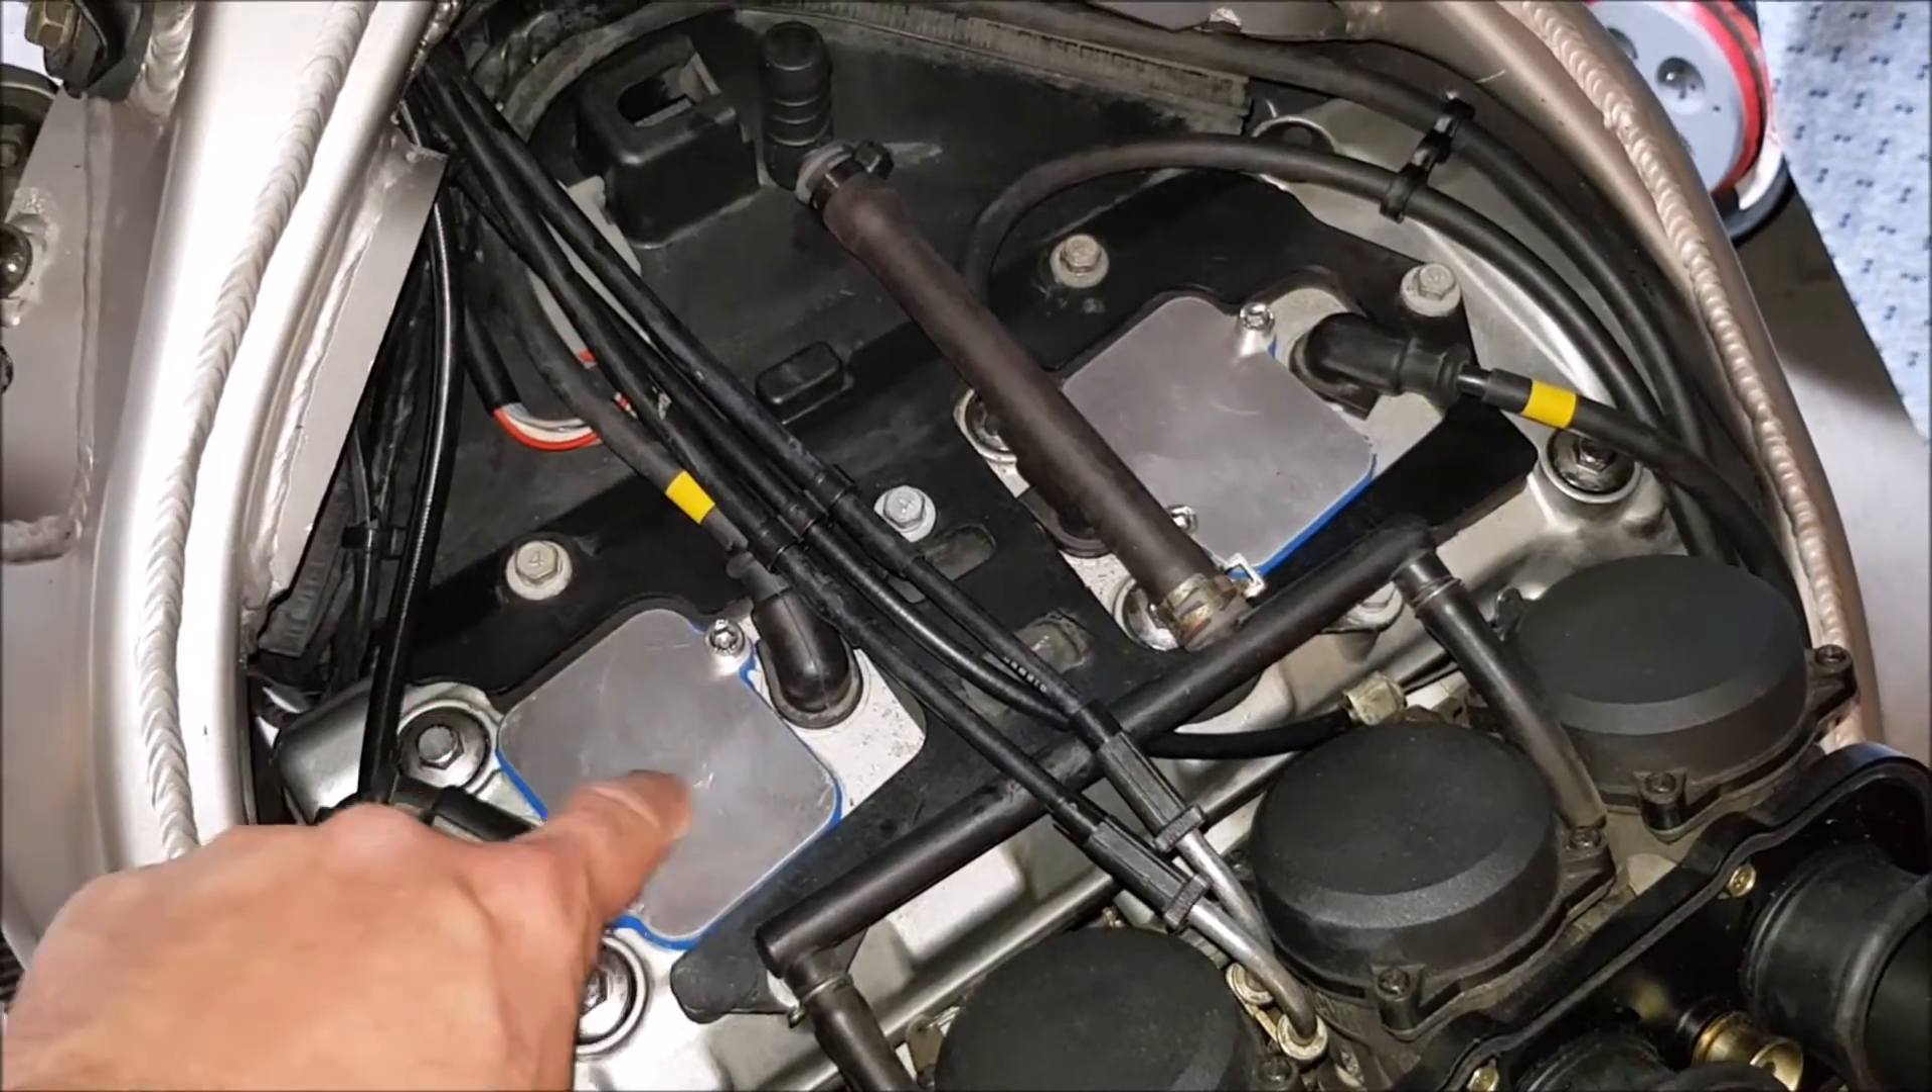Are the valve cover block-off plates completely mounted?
Yes.